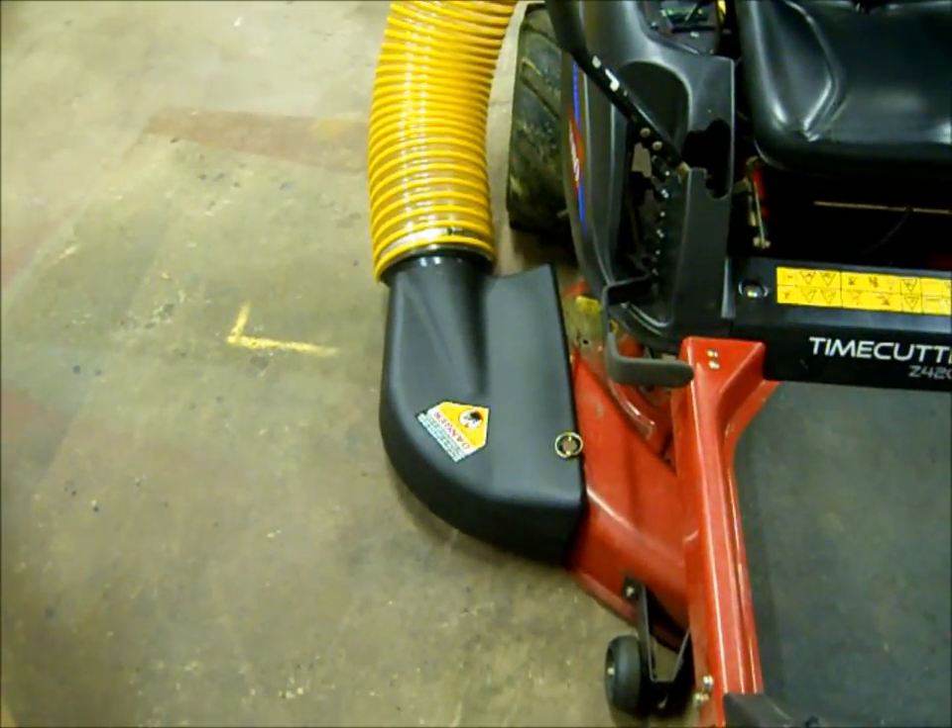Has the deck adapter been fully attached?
Yes.